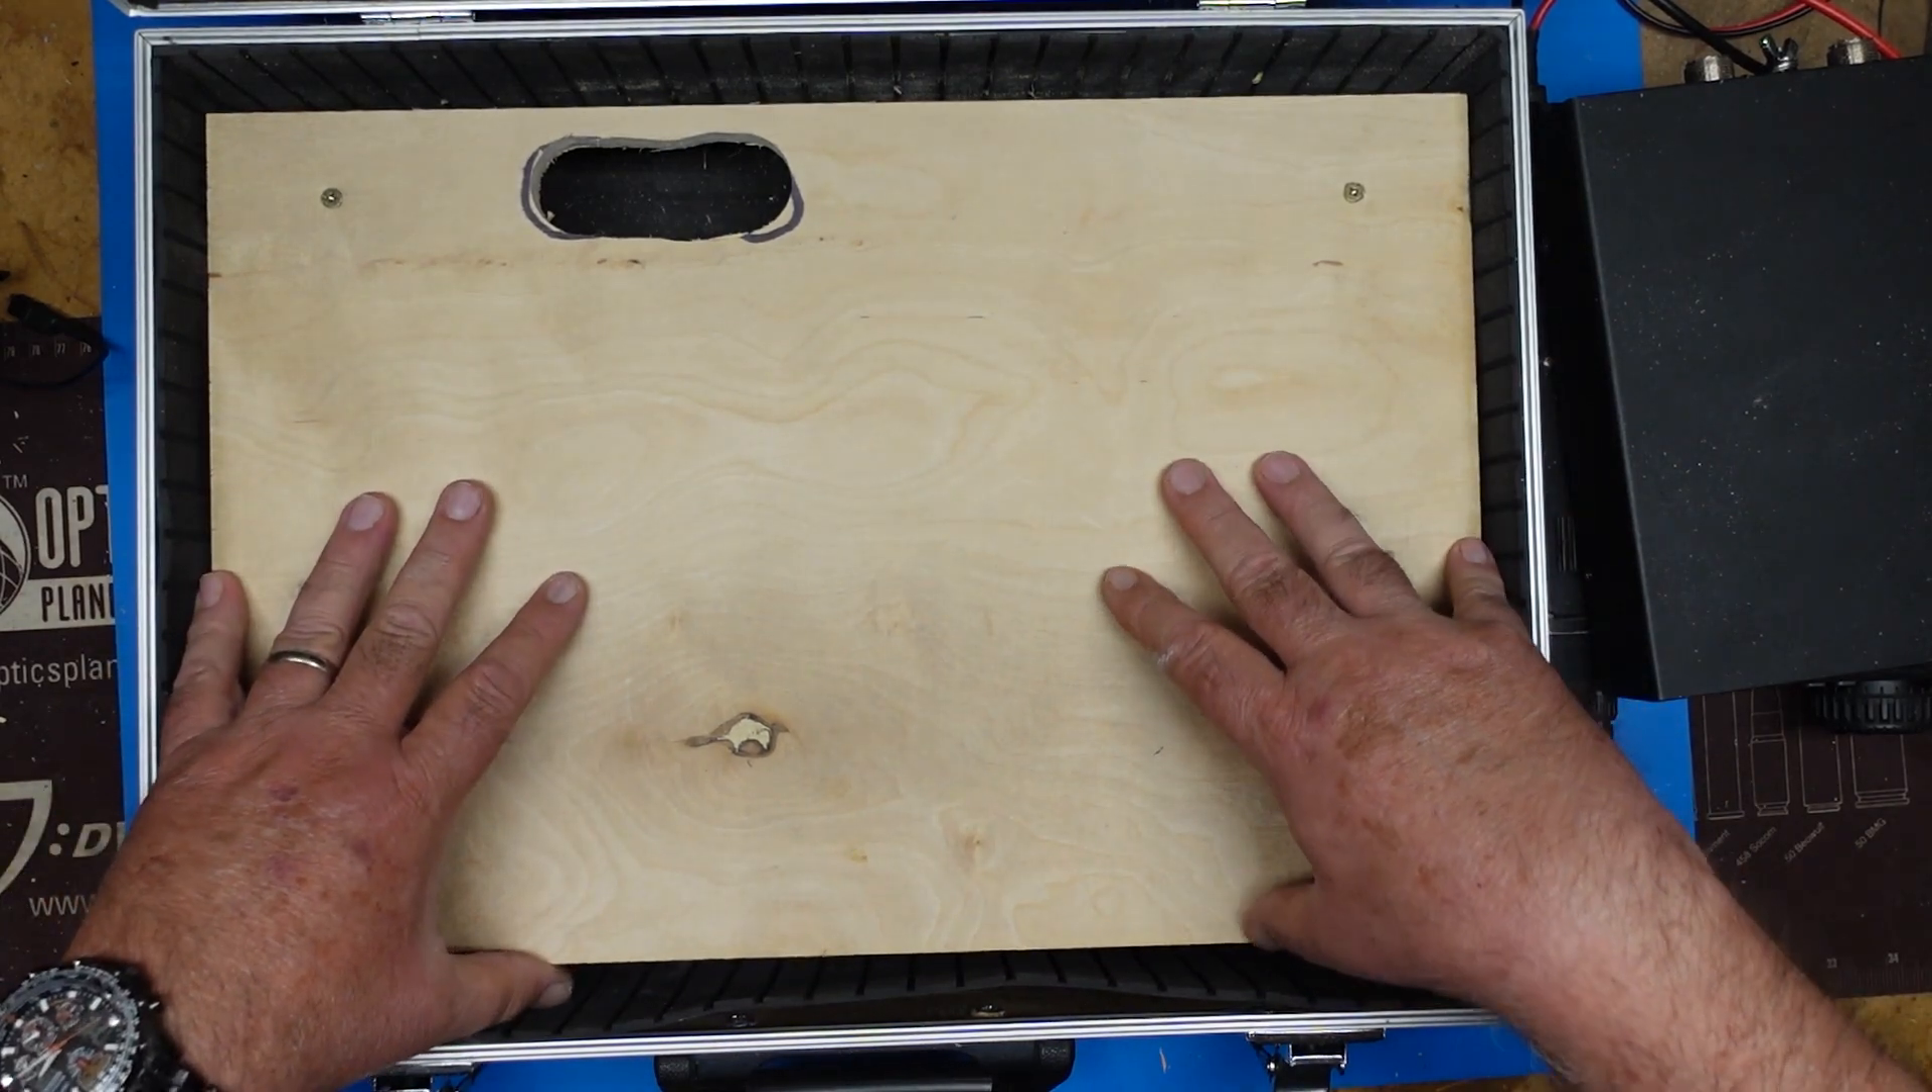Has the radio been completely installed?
No.